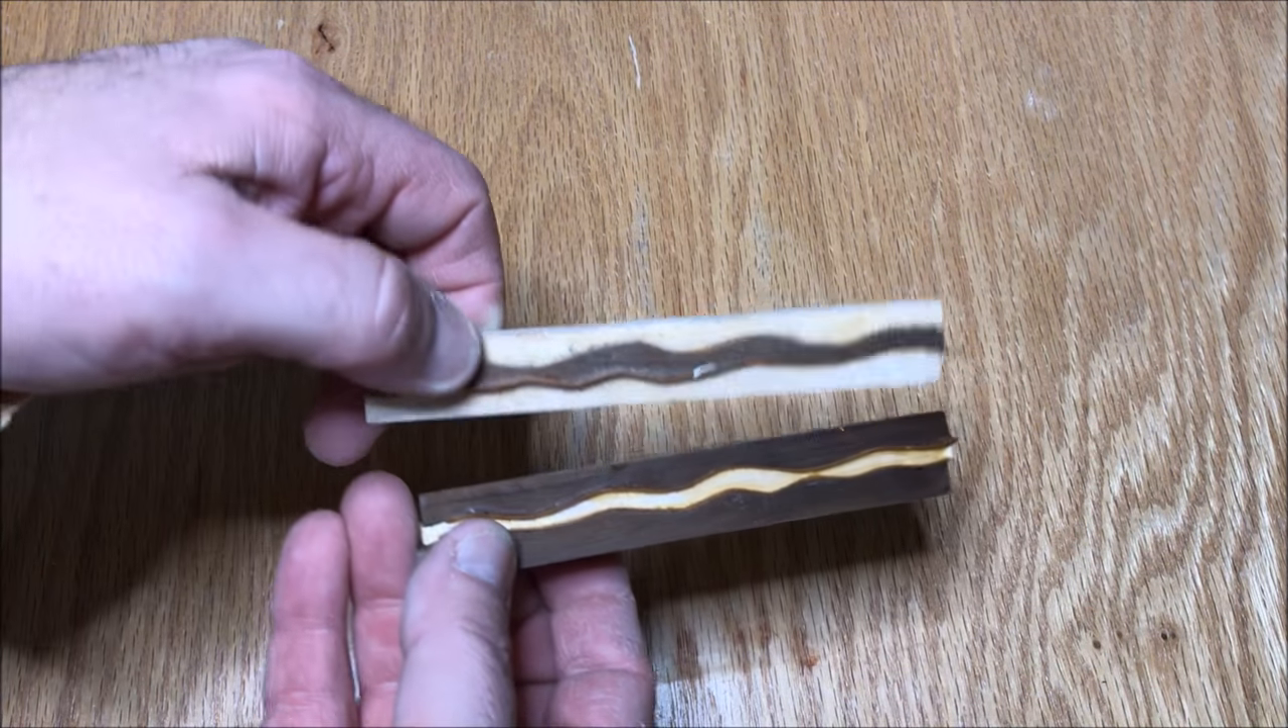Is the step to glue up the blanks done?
Yes.